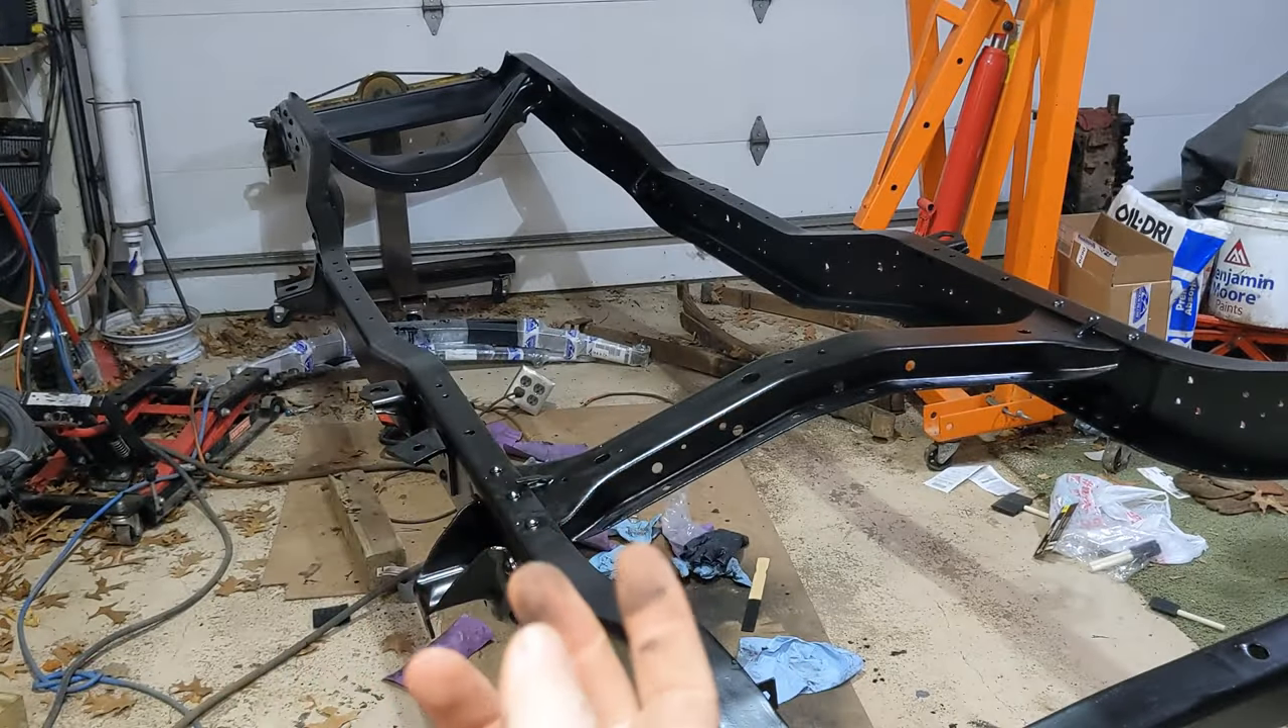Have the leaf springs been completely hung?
No.